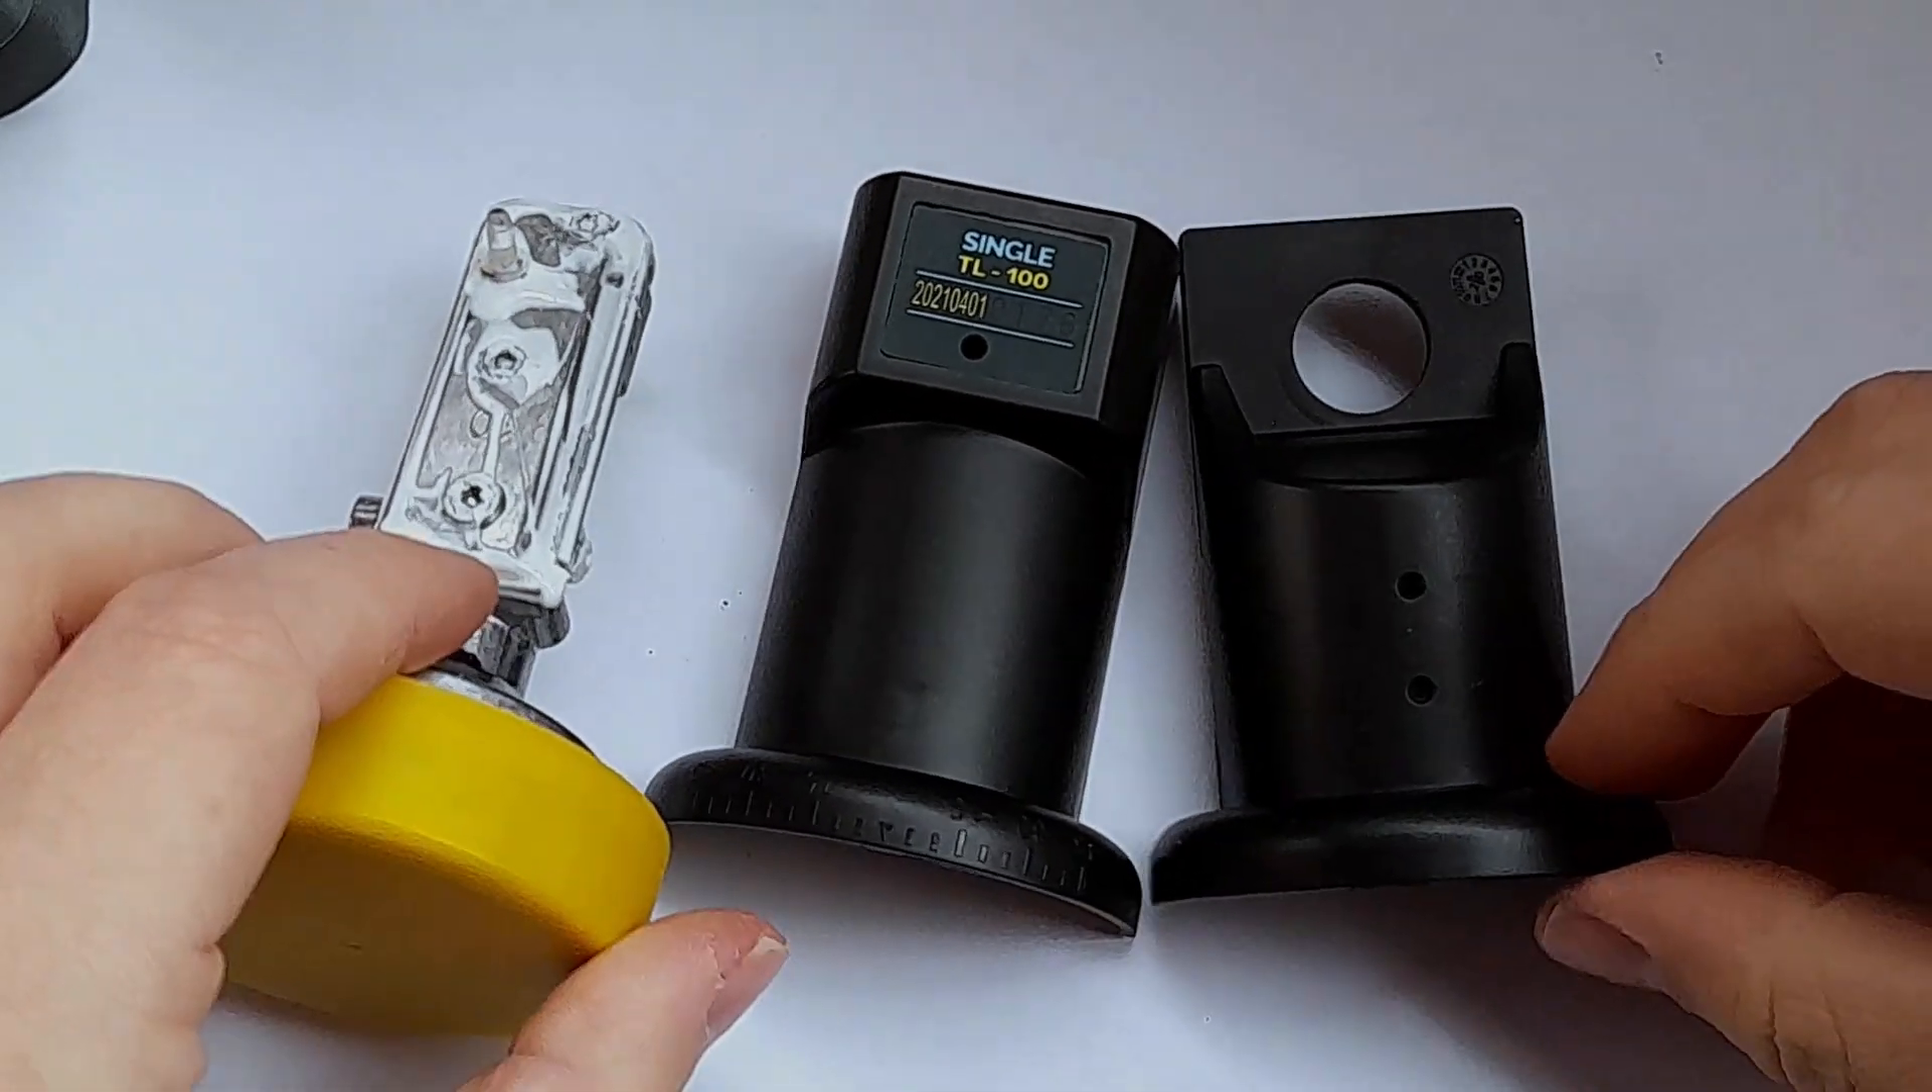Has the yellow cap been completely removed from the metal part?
No.